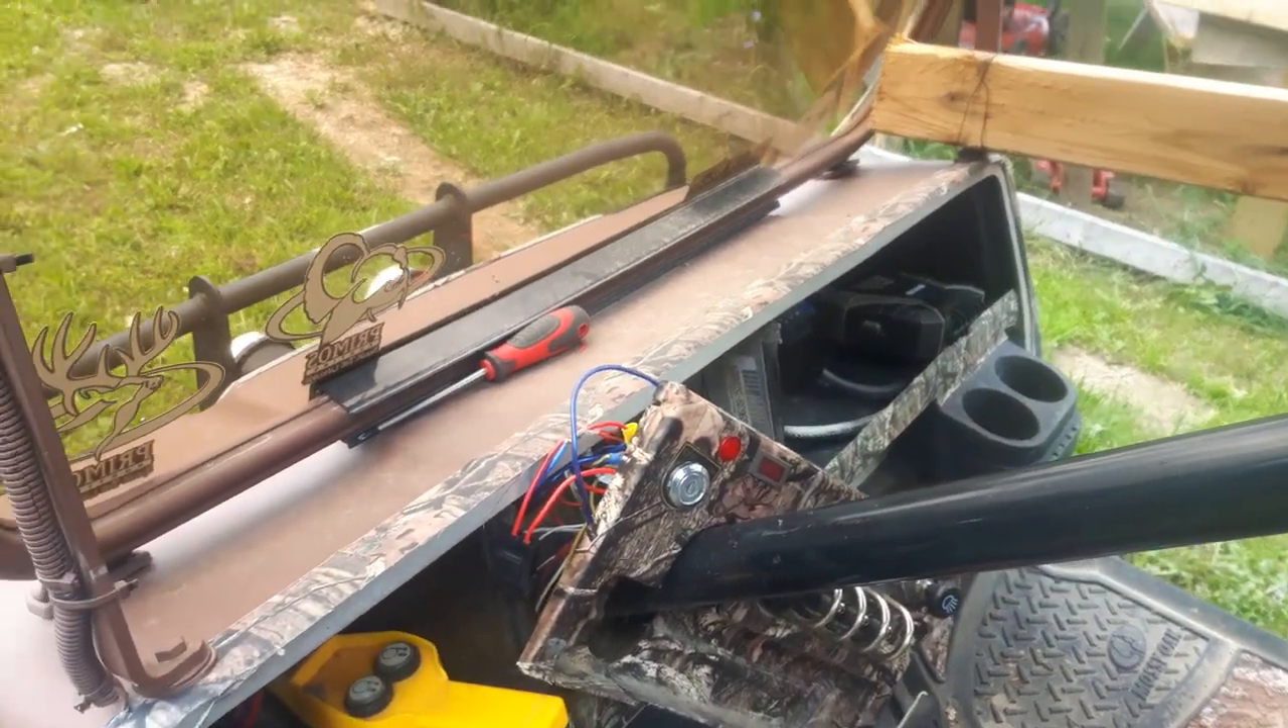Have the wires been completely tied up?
No.